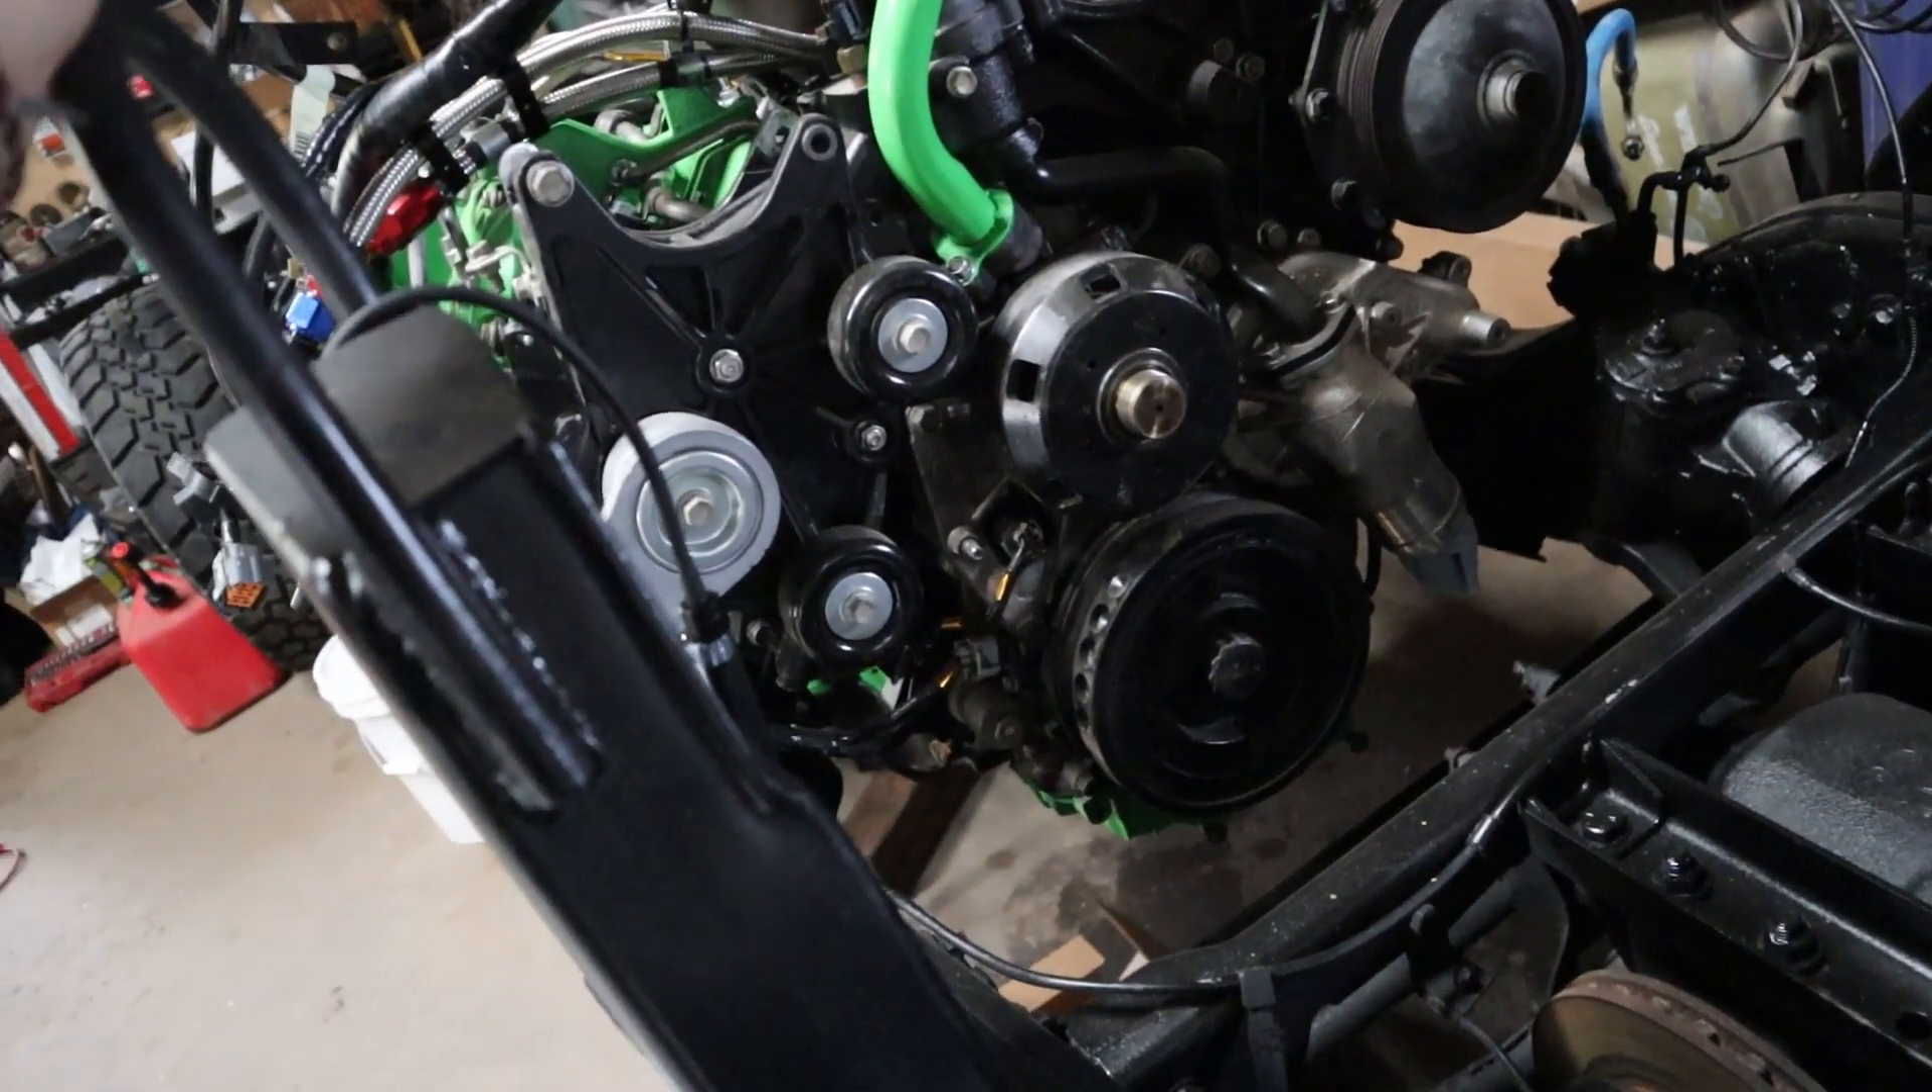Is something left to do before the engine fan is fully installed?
Yes.